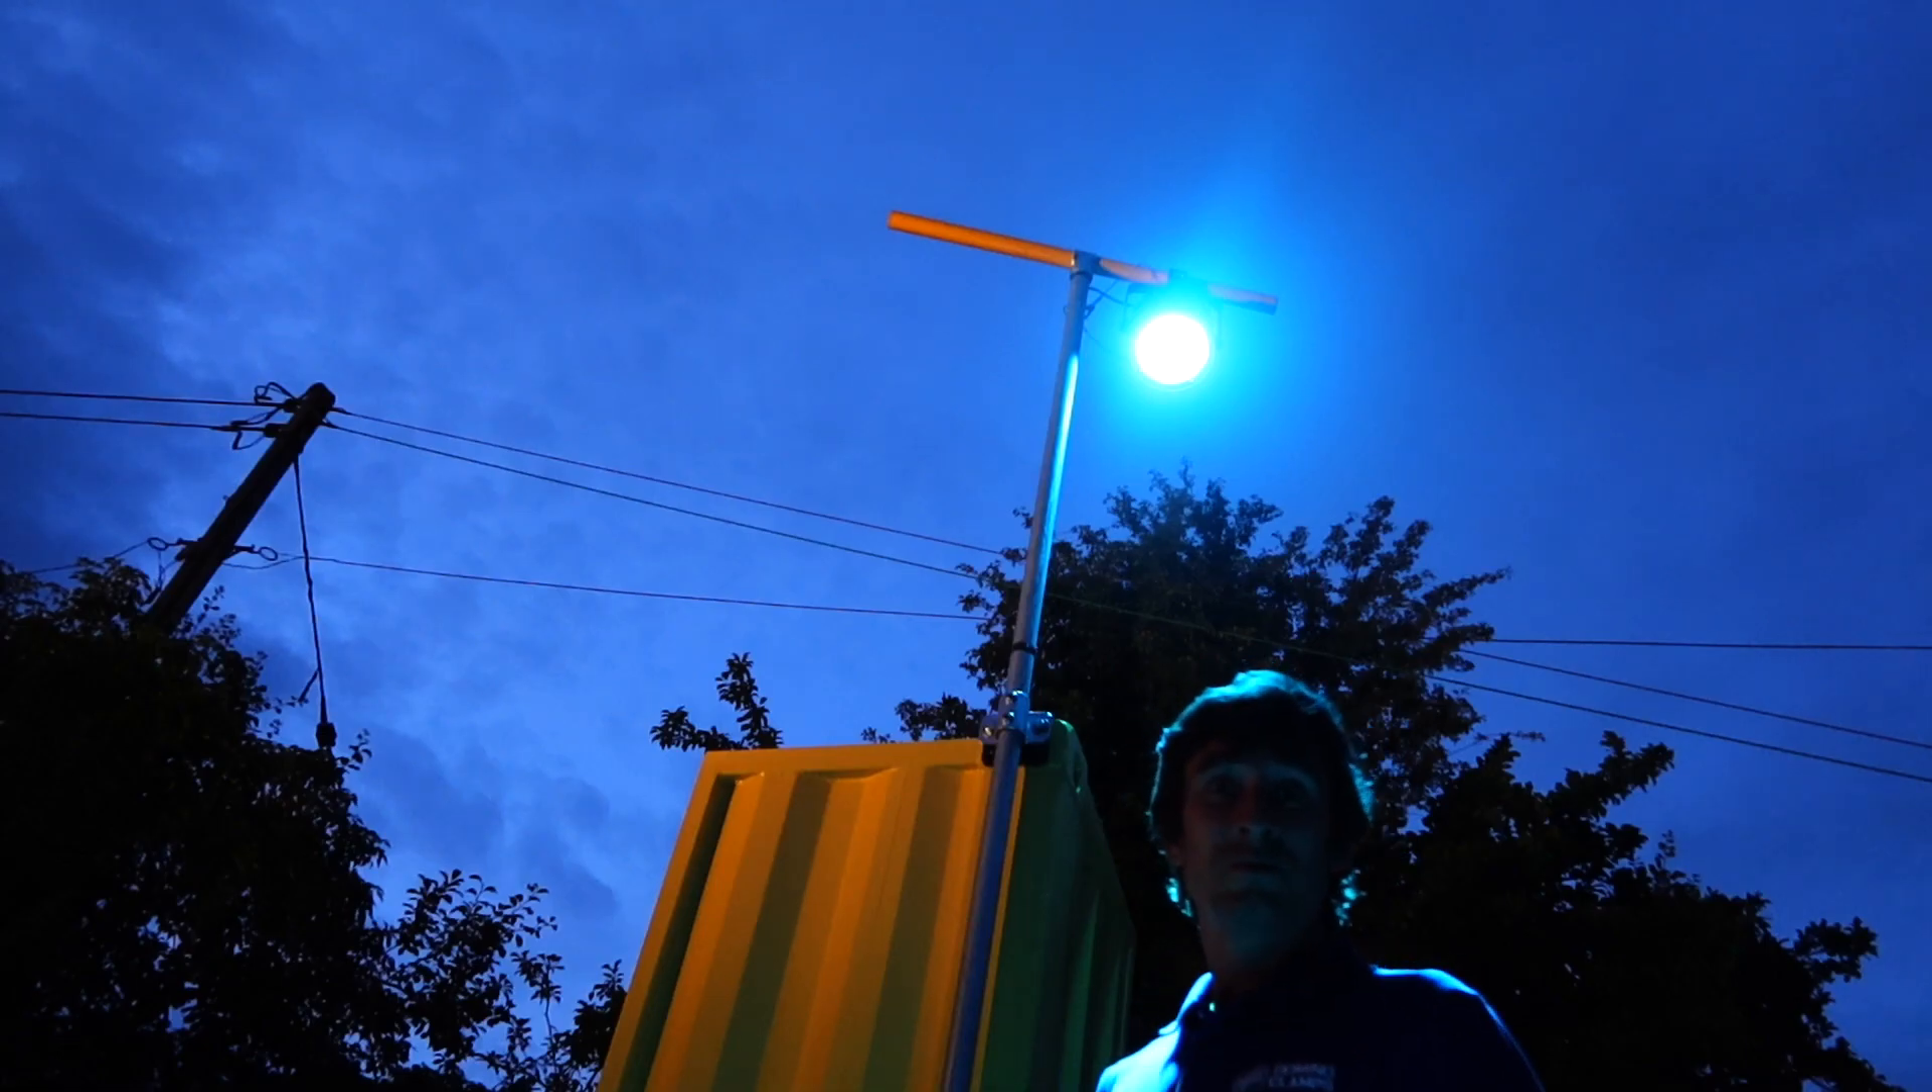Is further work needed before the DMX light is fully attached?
No.